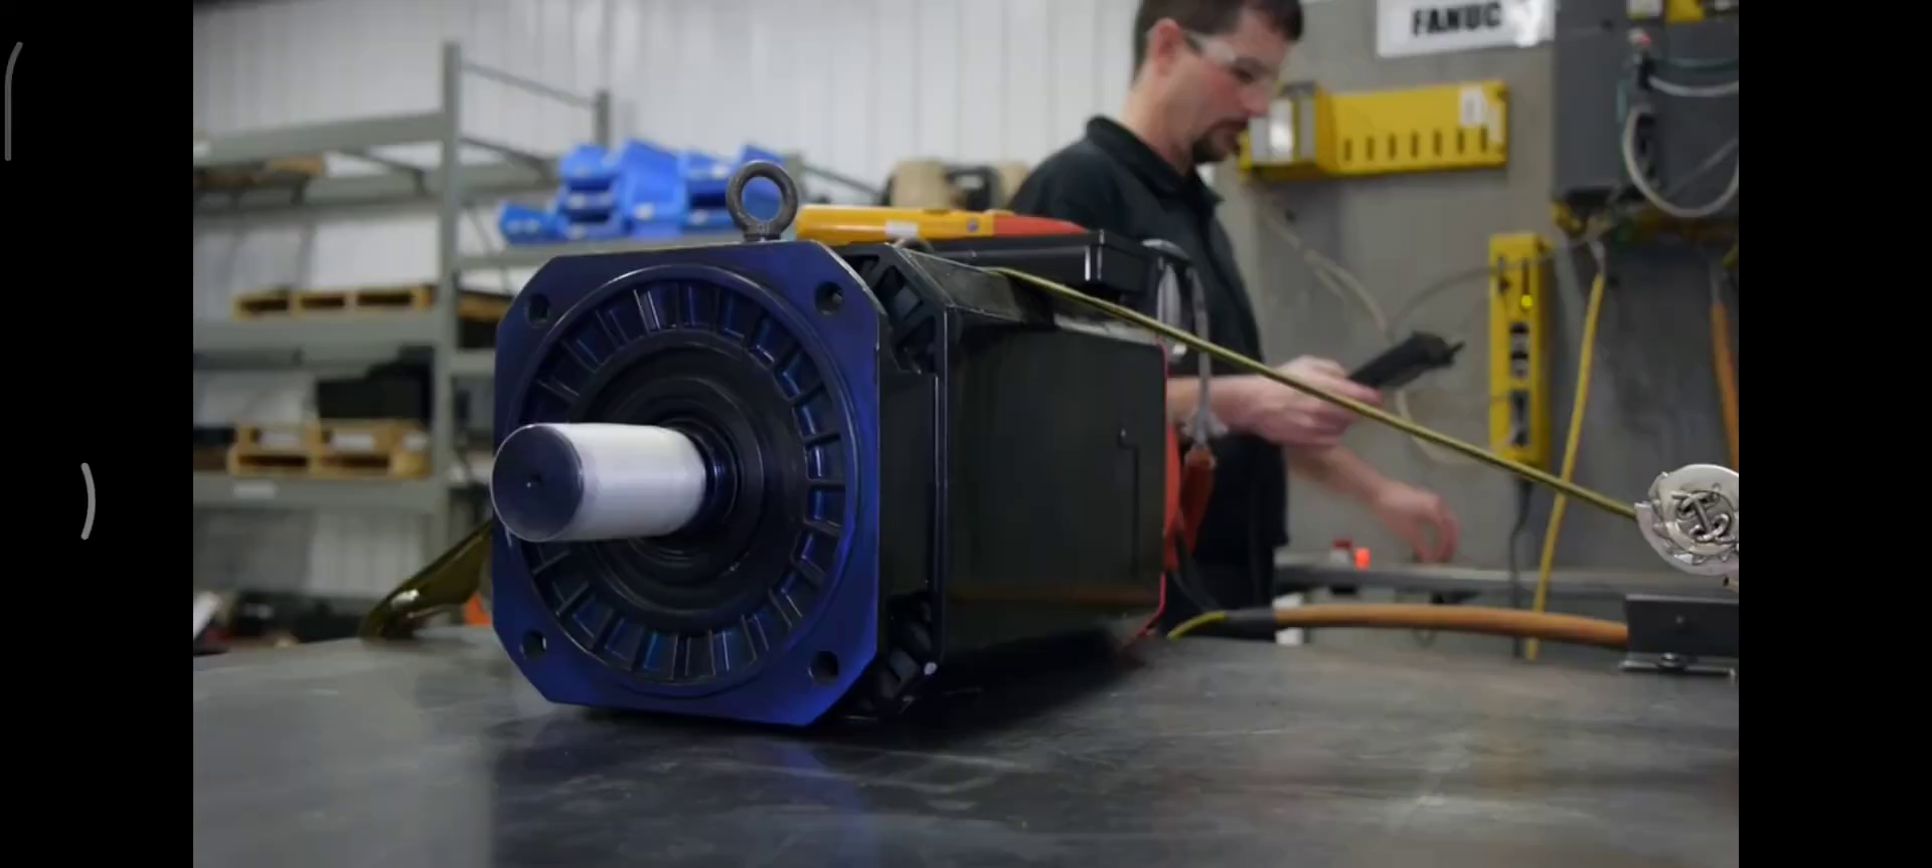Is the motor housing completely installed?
Yes.